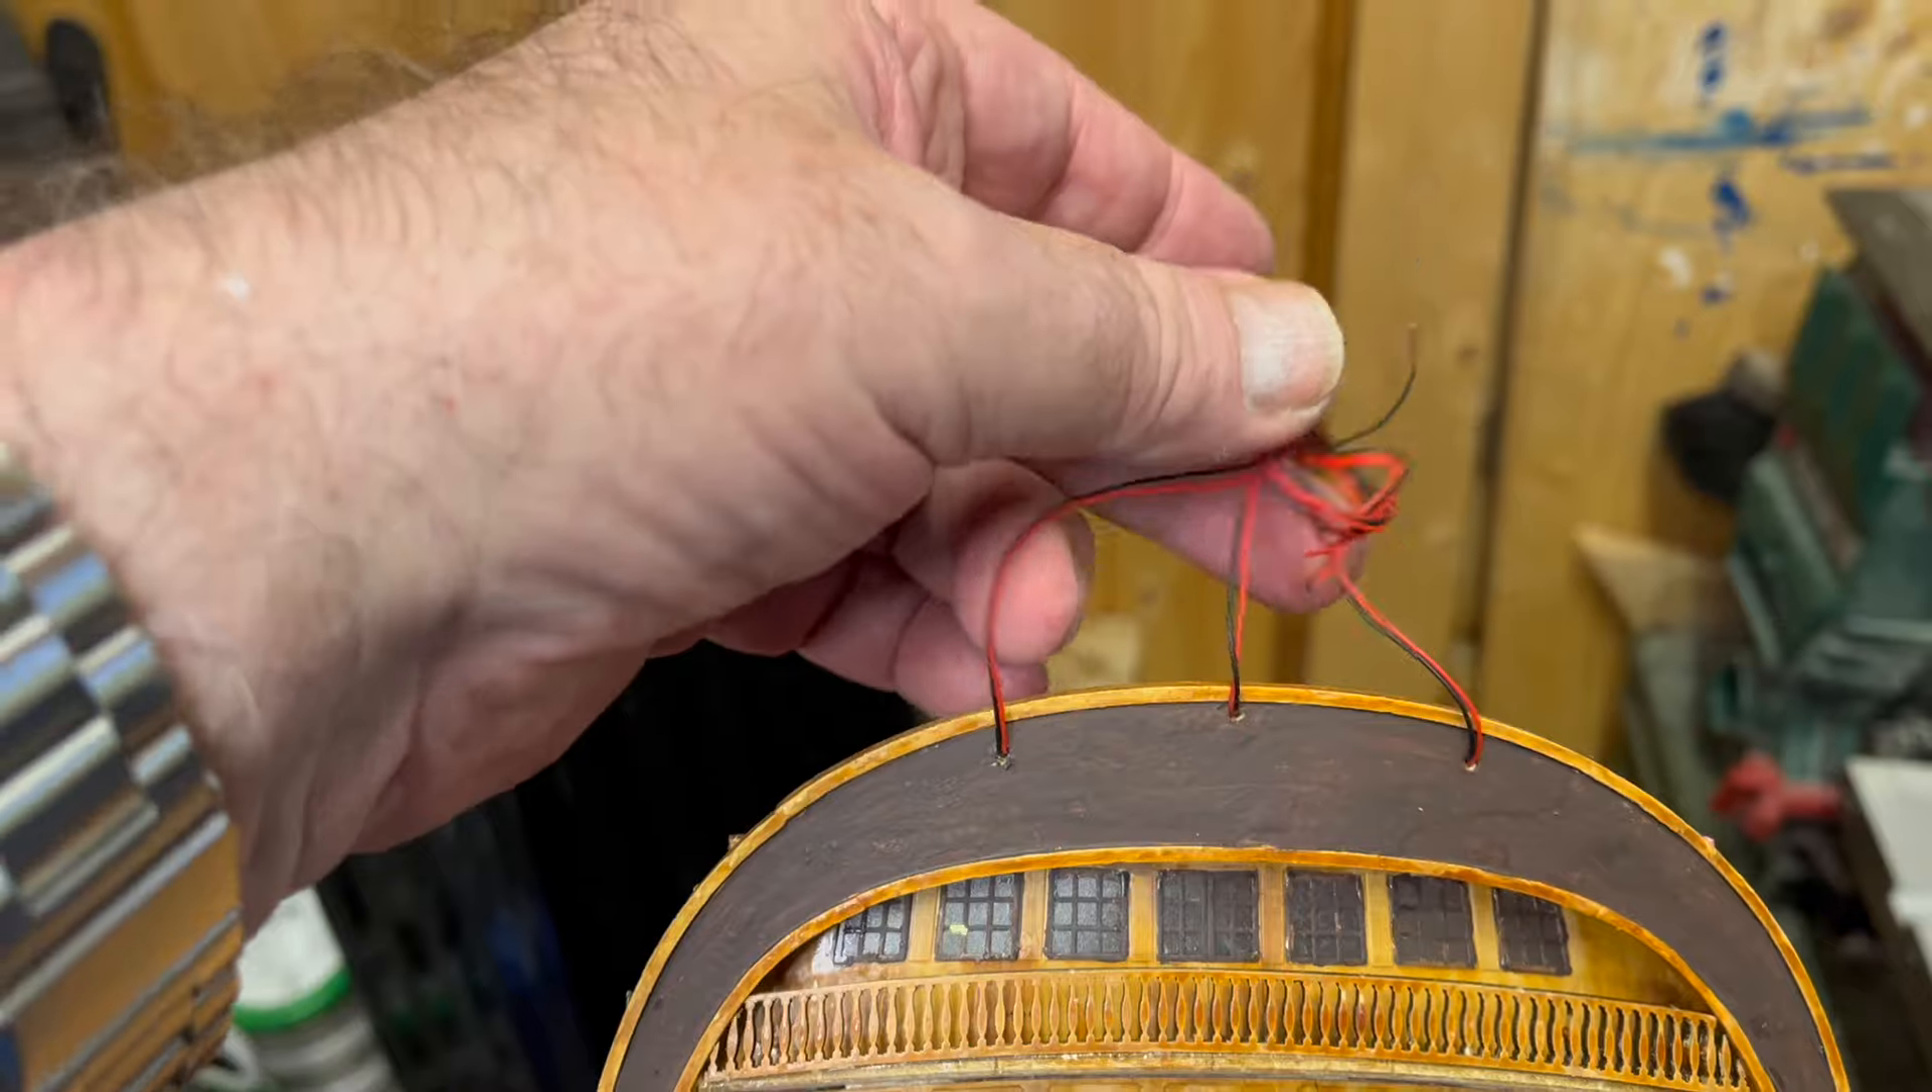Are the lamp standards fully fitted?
No.